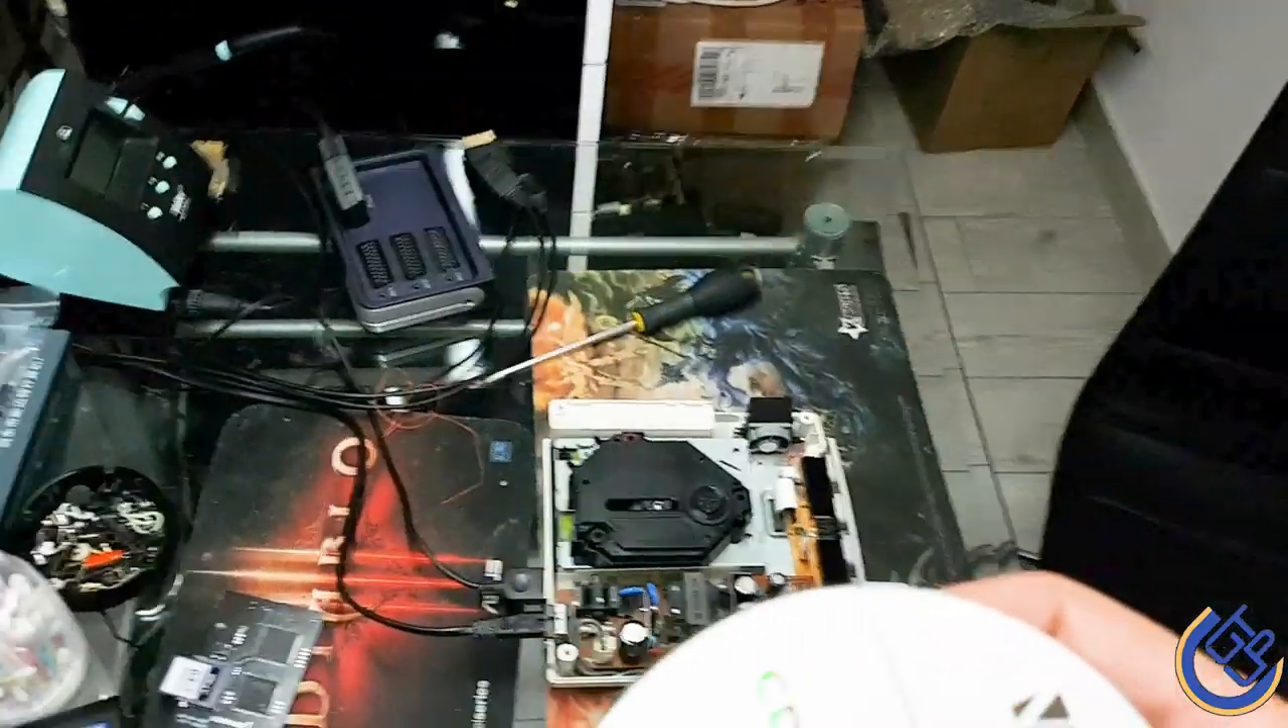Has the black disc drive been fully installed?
Yes.